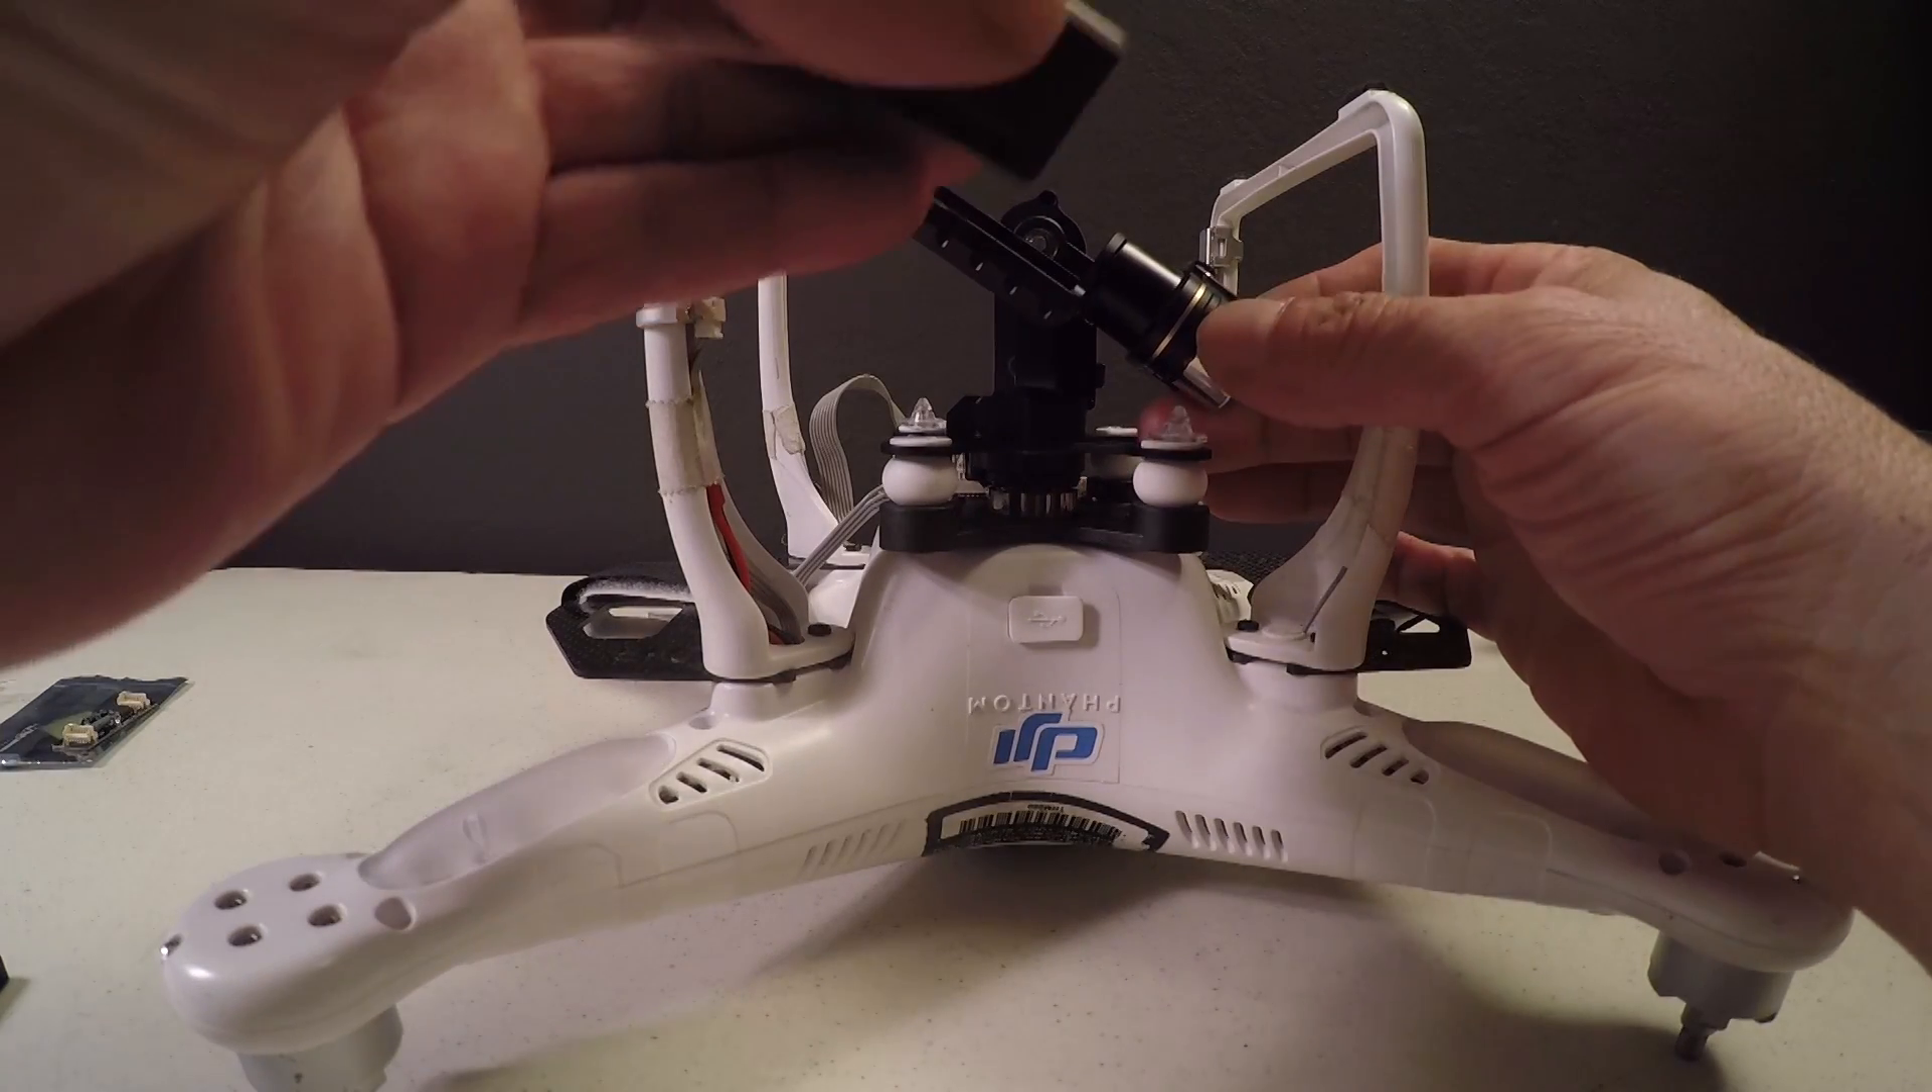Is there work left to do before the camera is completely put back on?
Yes.